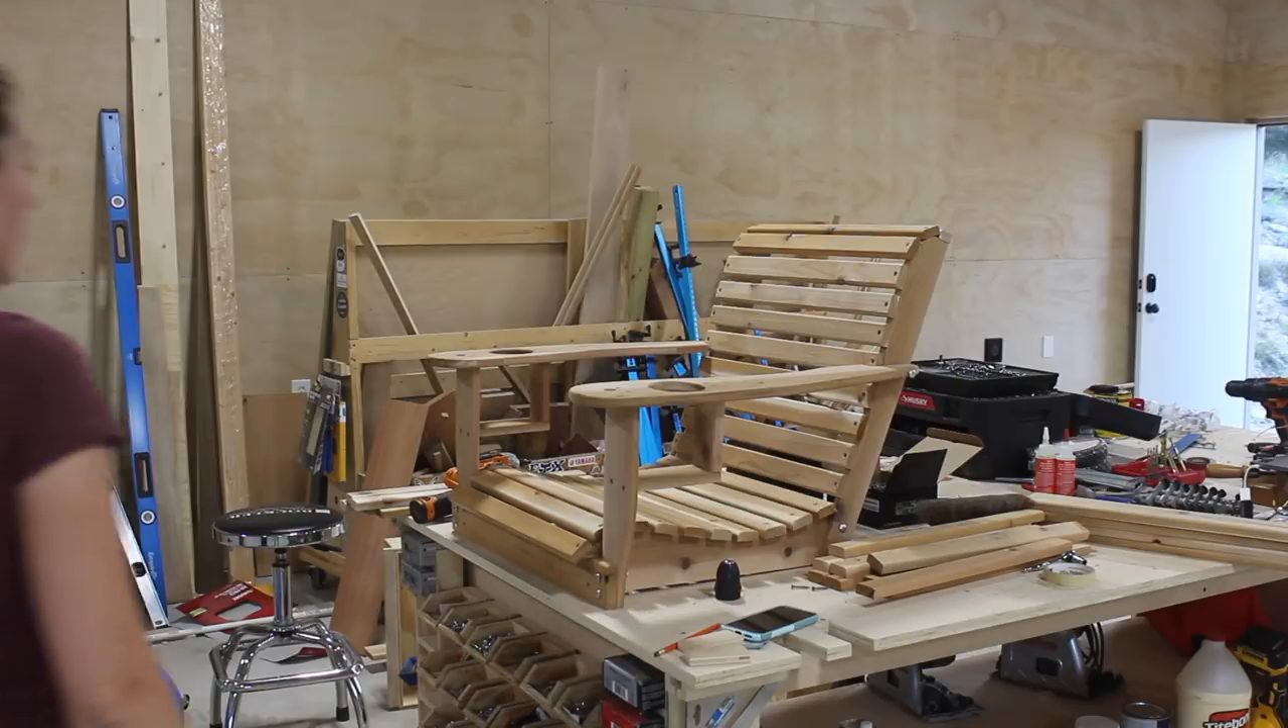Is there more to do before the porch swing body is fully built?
No.